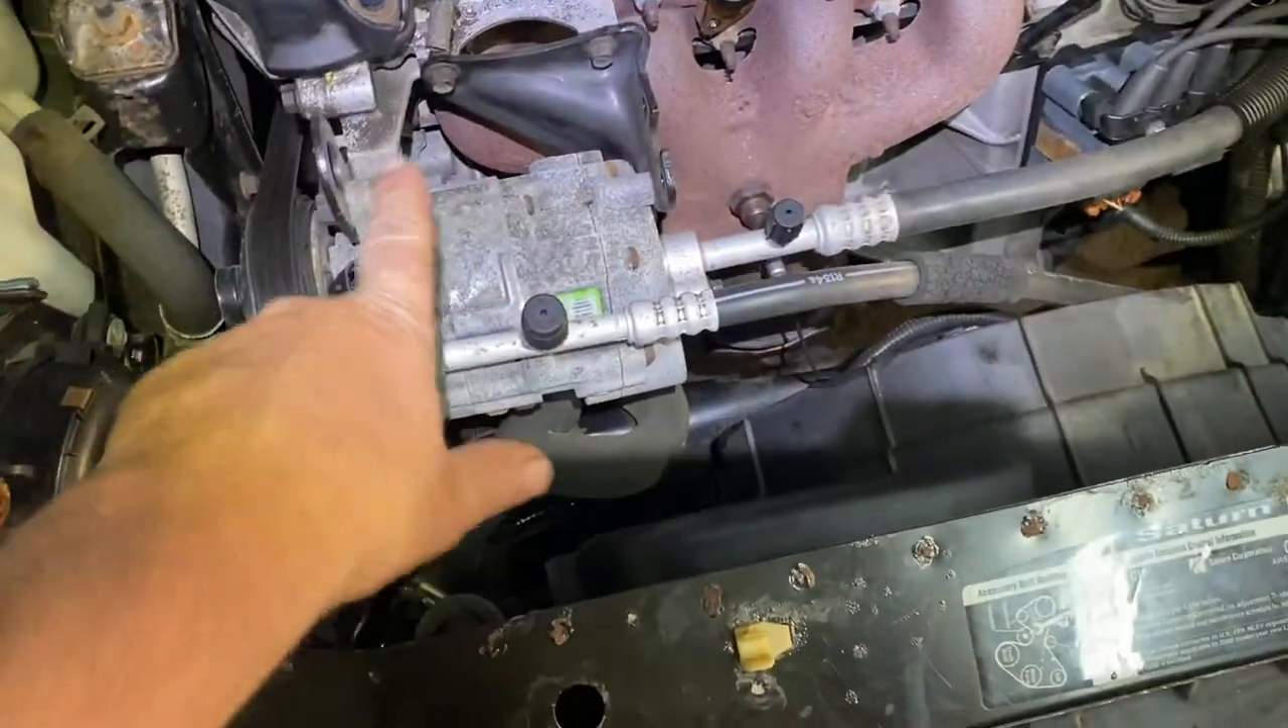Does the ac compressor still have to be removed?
Yes.